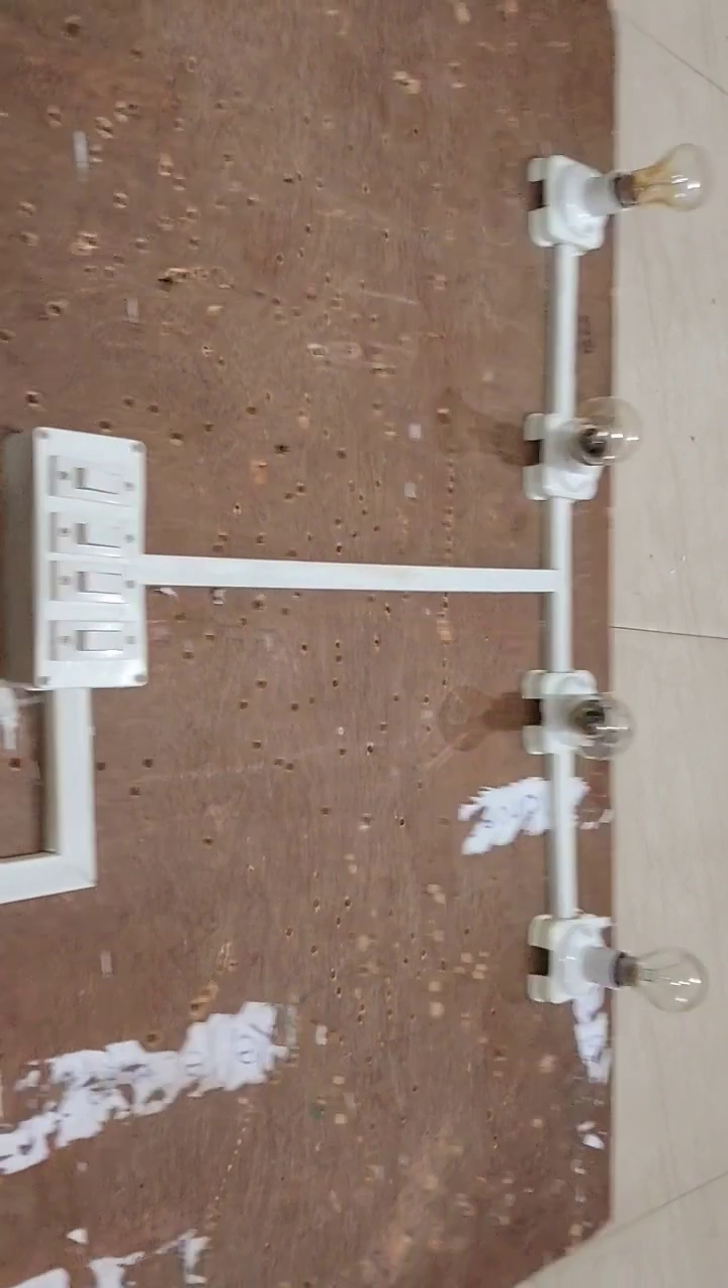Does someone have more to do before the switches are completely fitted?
No.